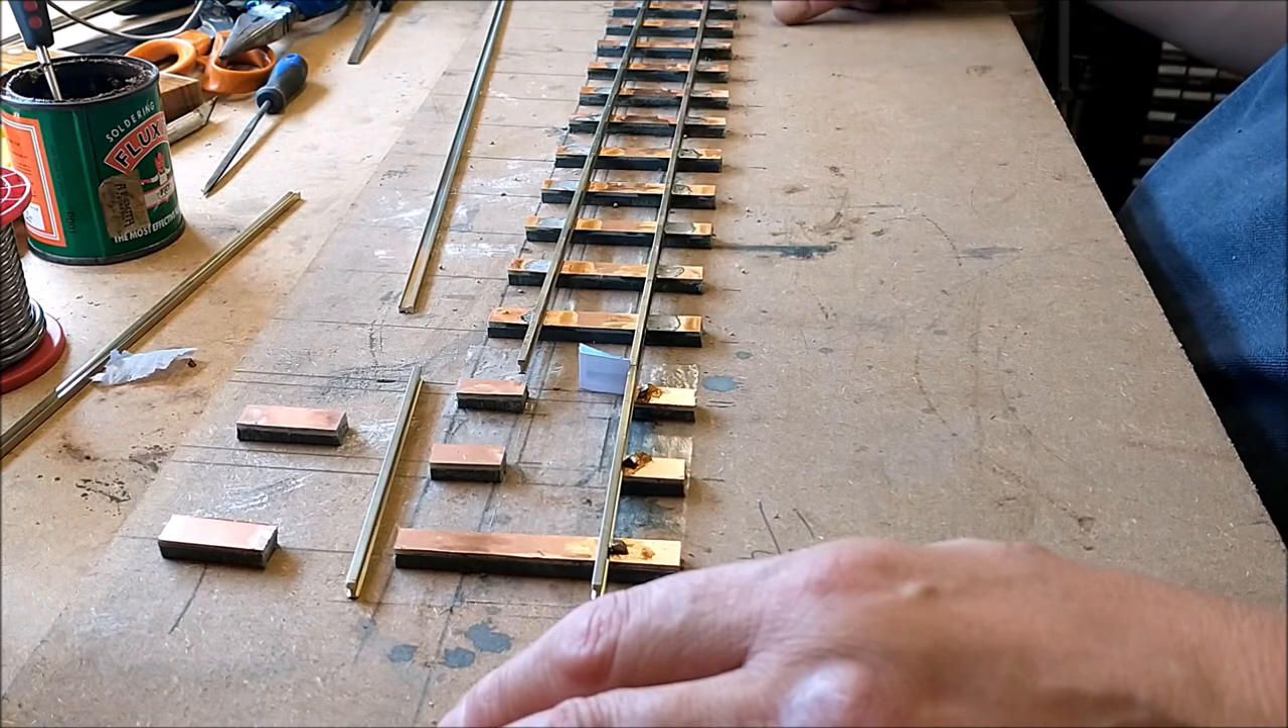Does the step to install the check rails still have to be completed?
Yes.